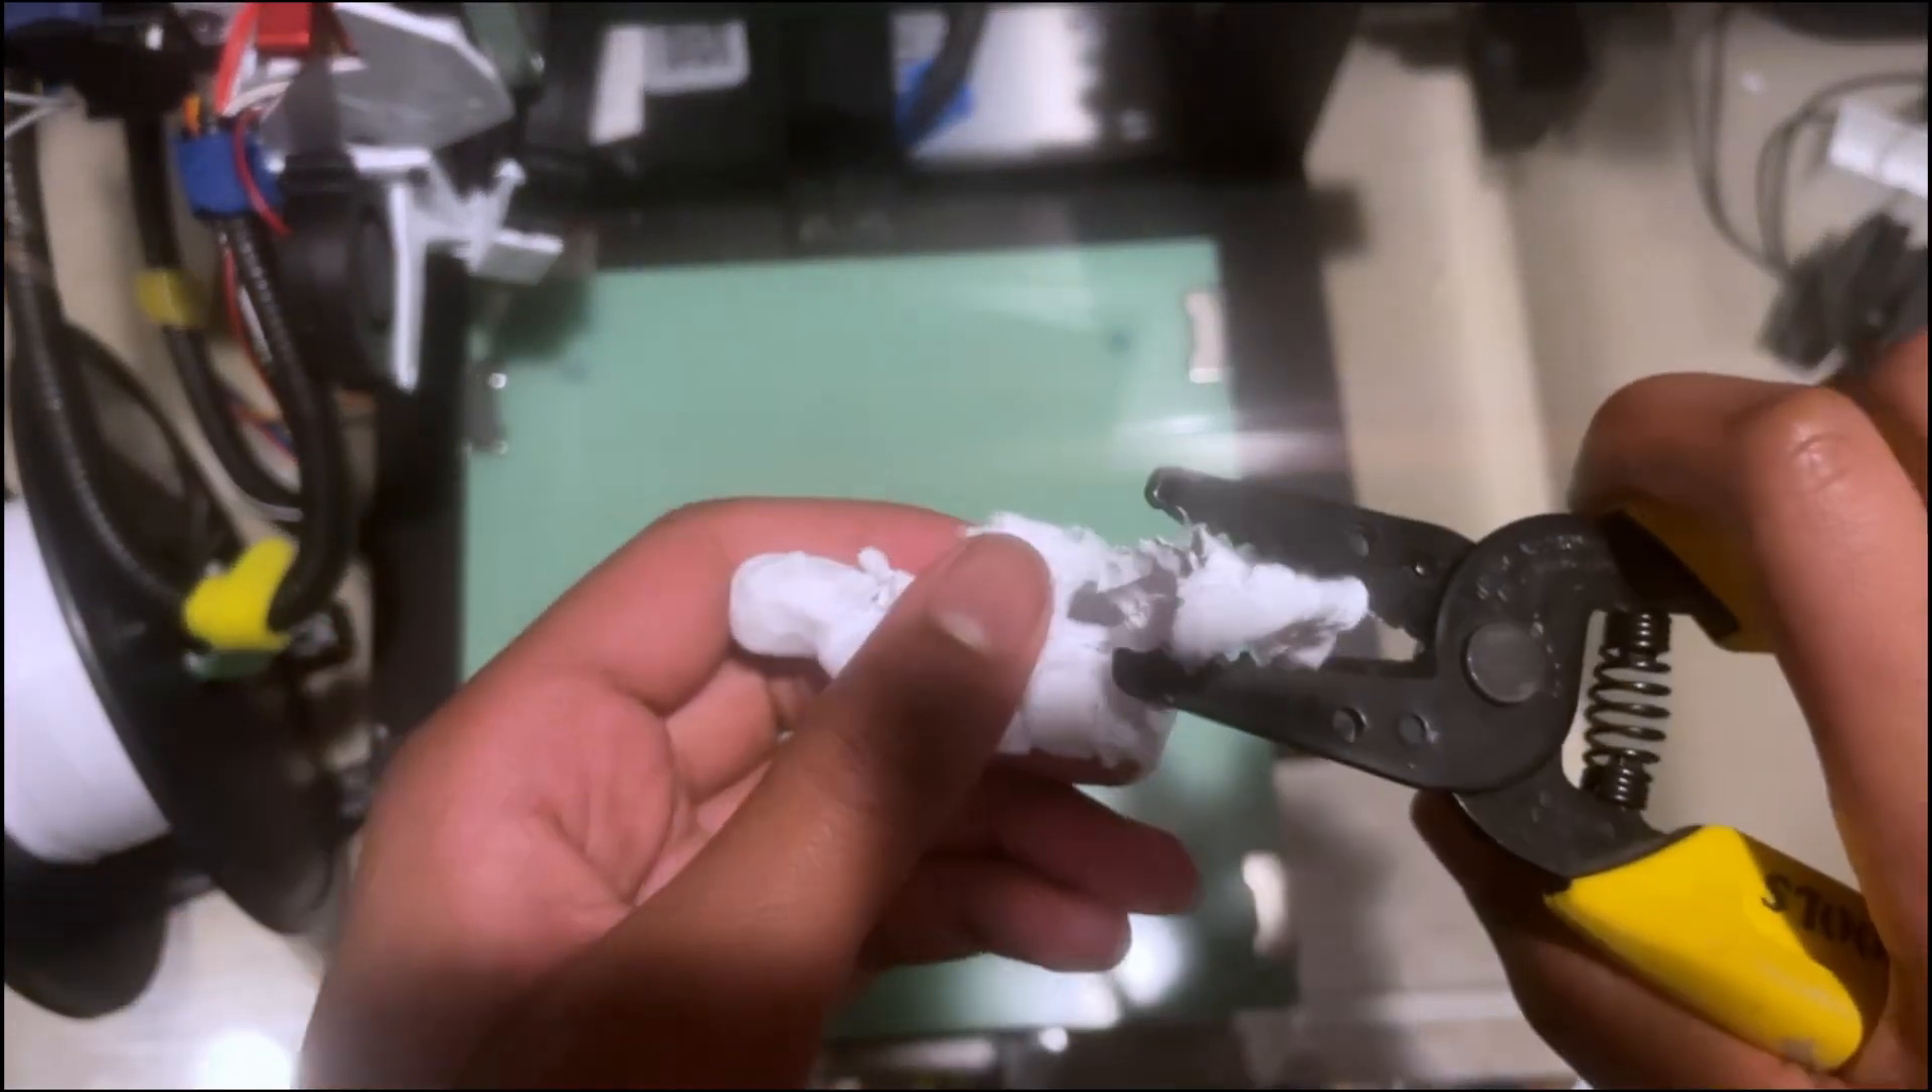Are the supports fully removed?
No.